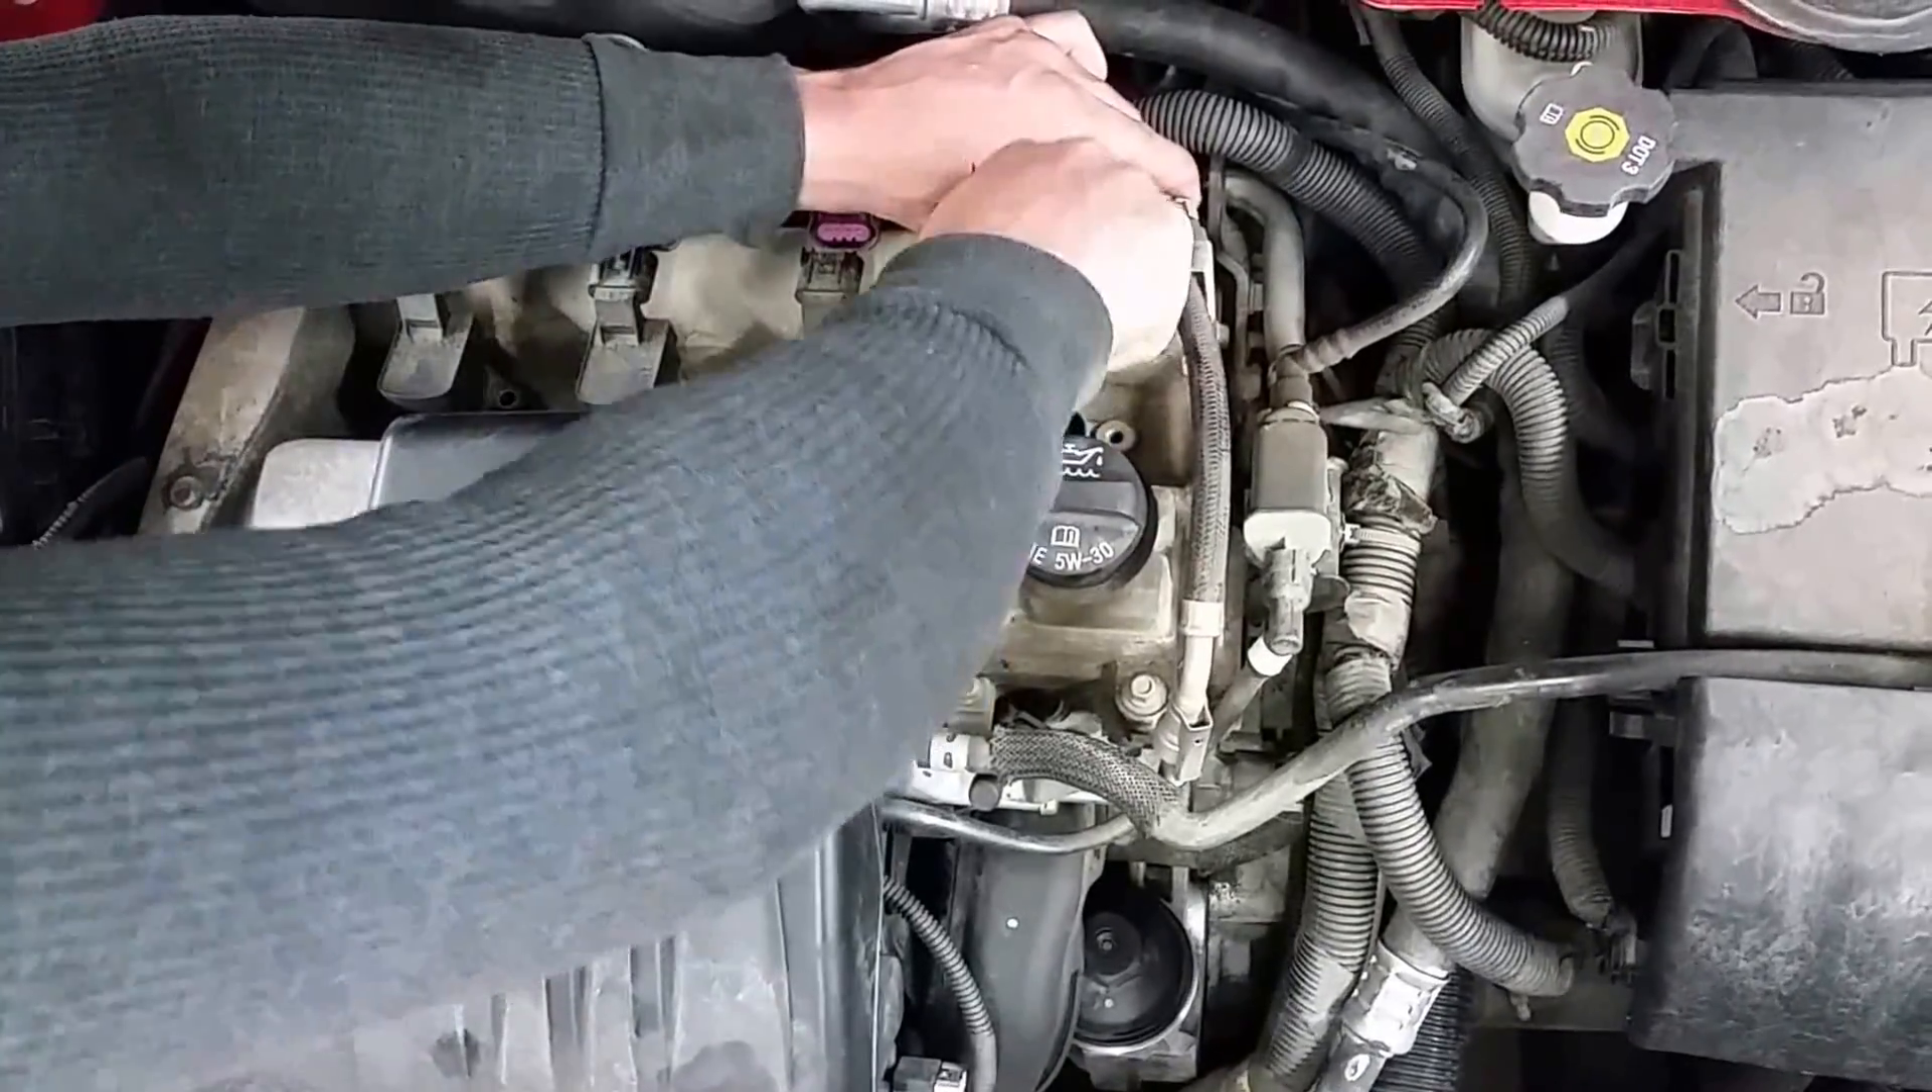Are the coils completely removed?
No.